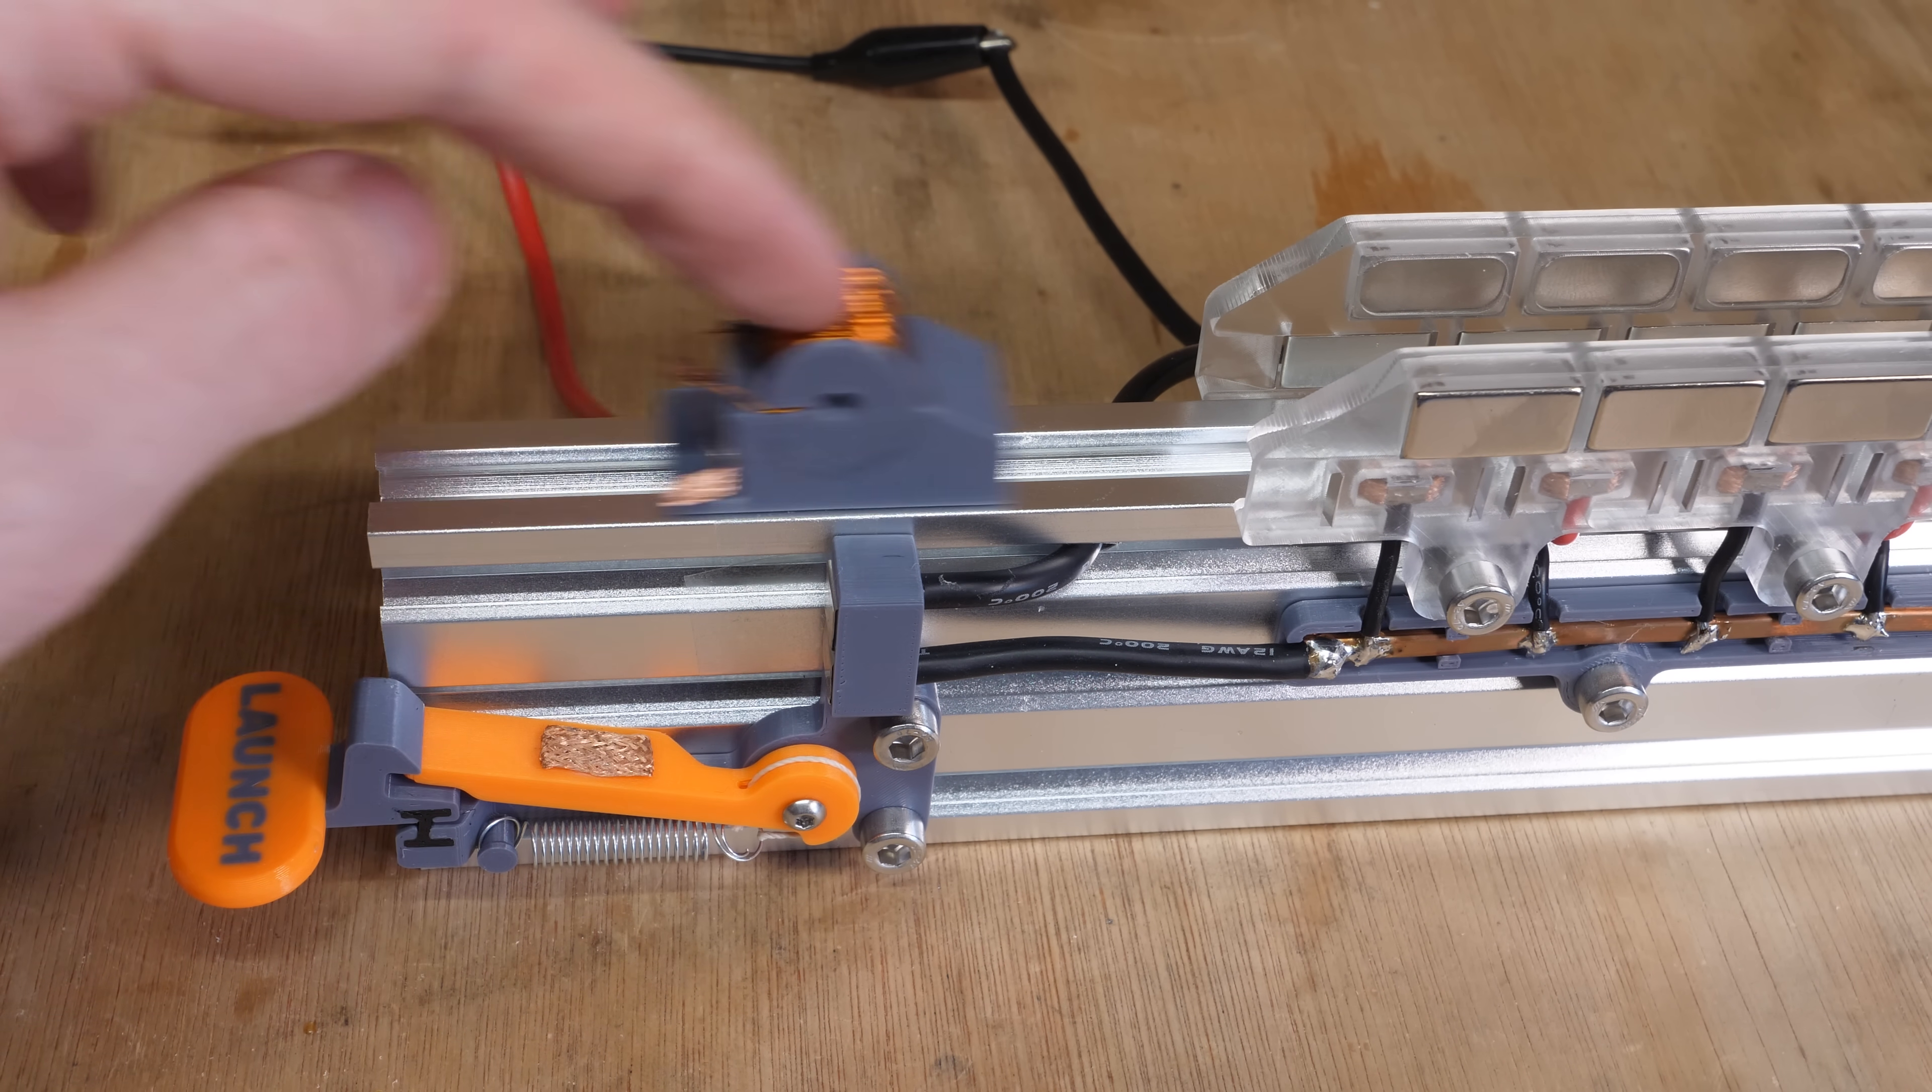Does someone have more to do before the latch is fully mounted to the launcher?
No.